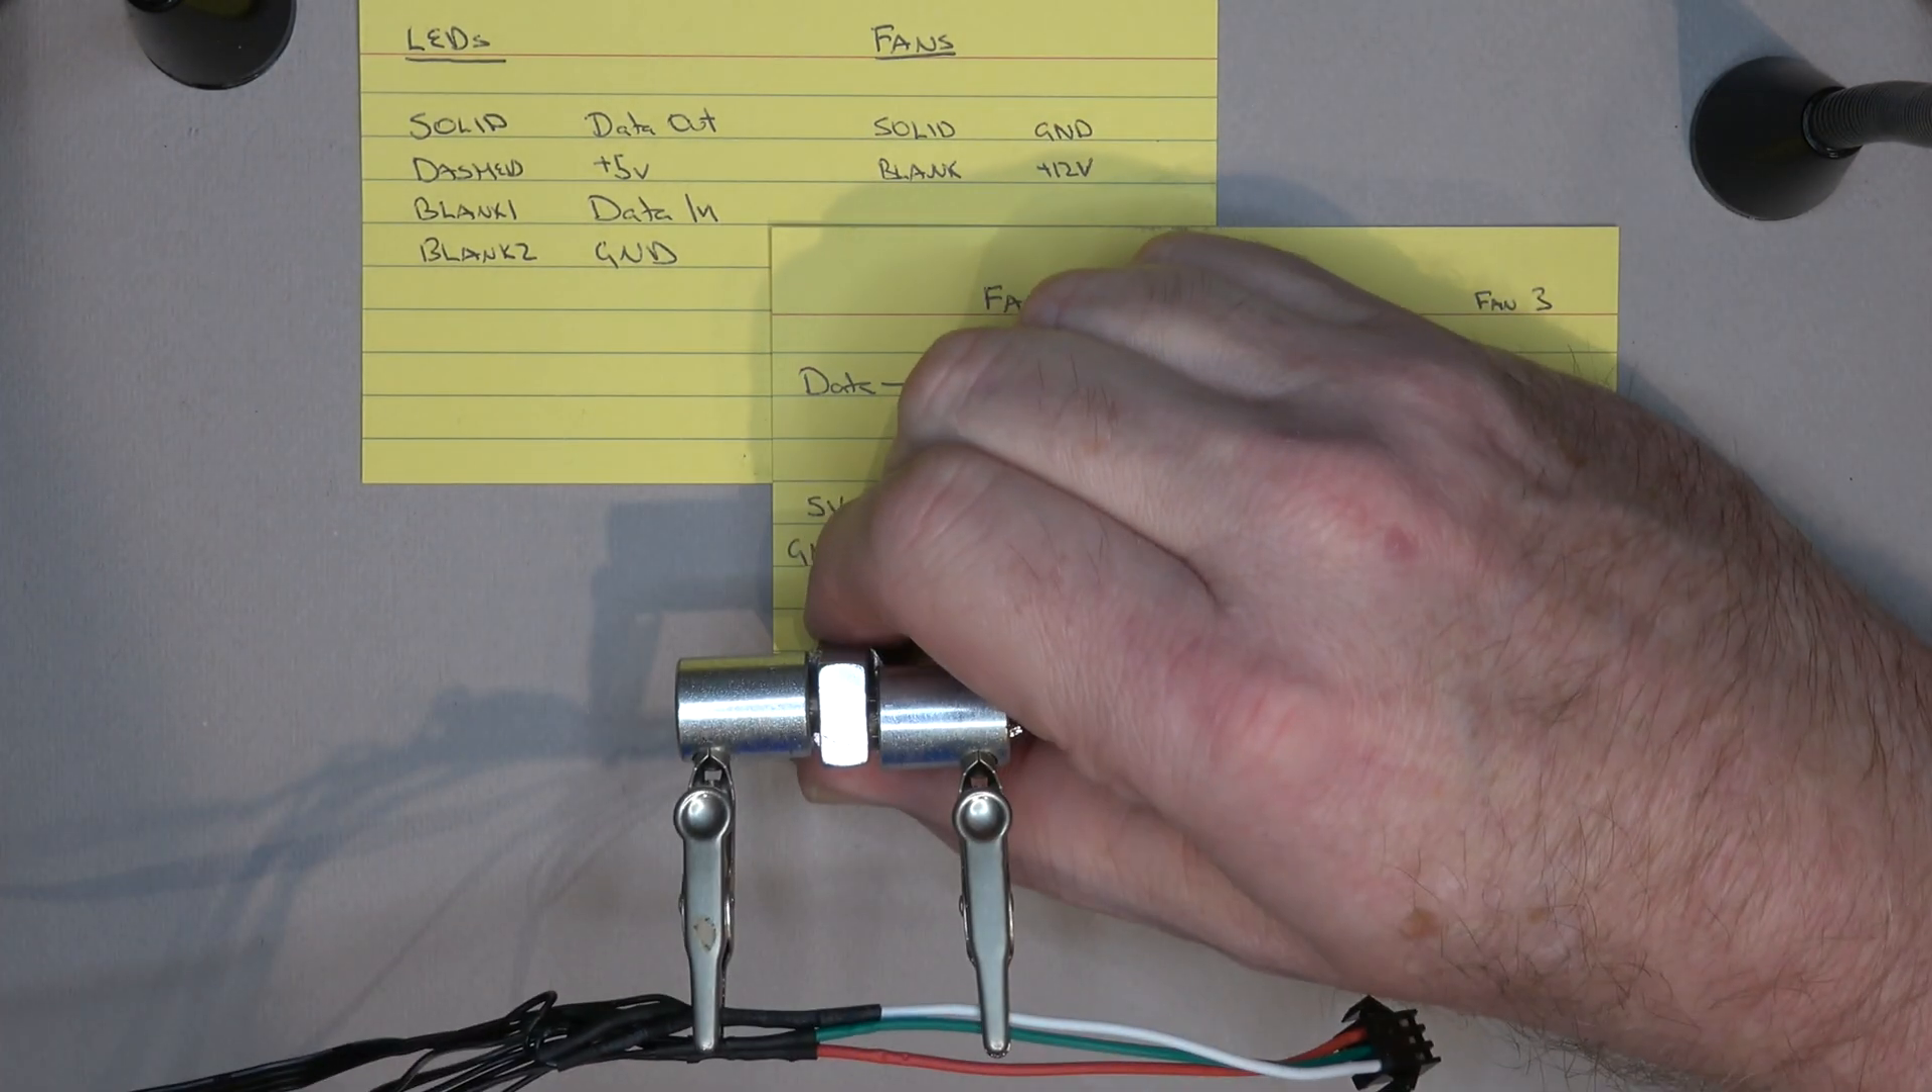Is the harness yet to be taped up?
Yes.